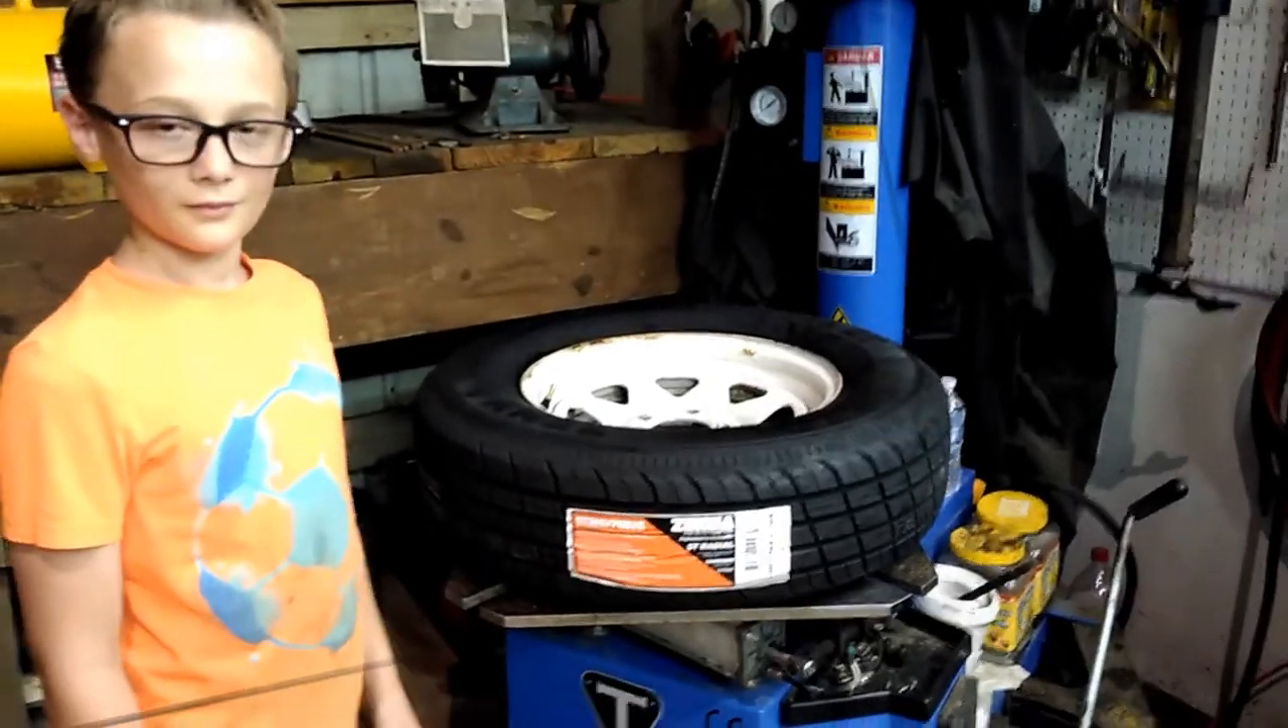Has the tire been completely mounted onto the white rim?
Yes.